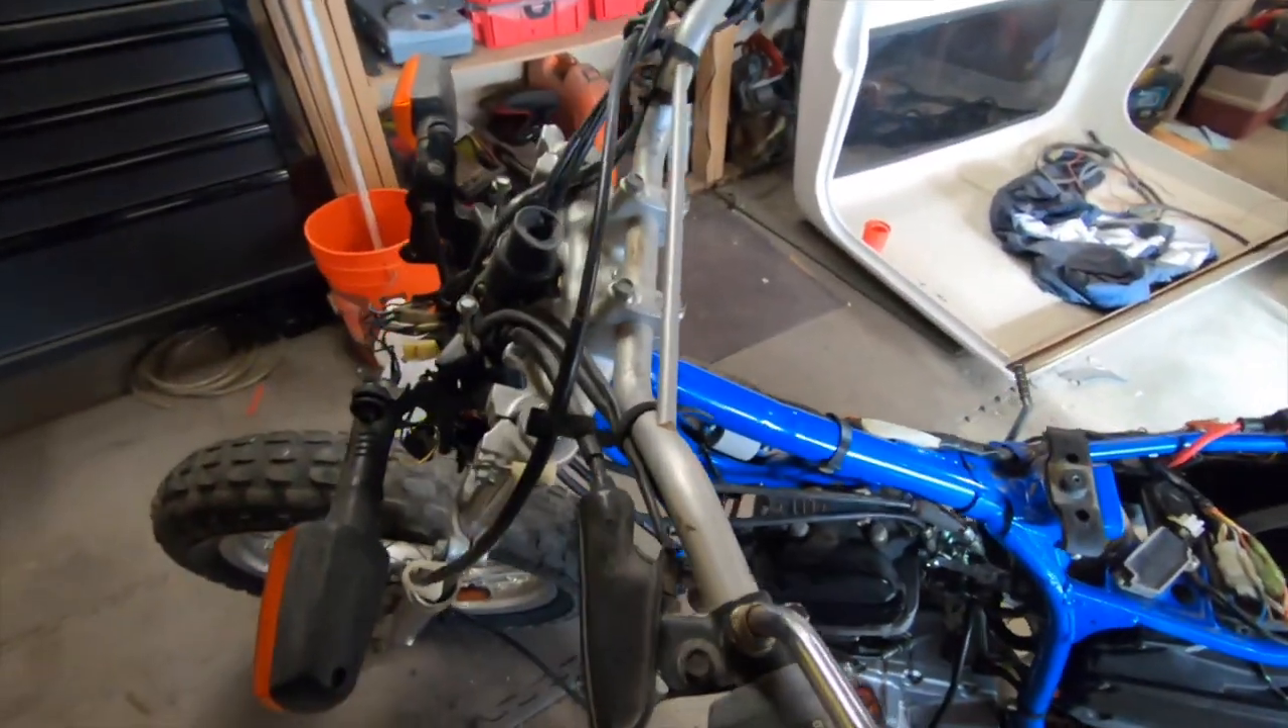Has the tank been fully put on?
No.